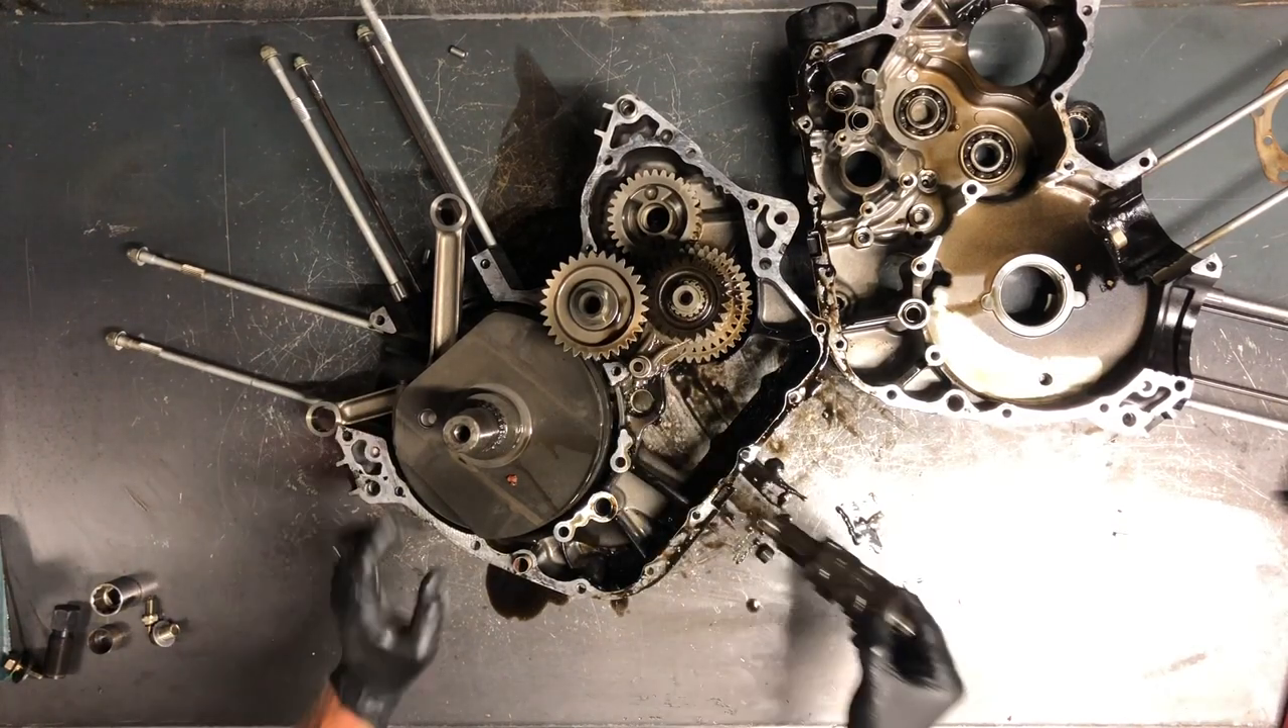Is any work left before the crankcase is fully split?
No.